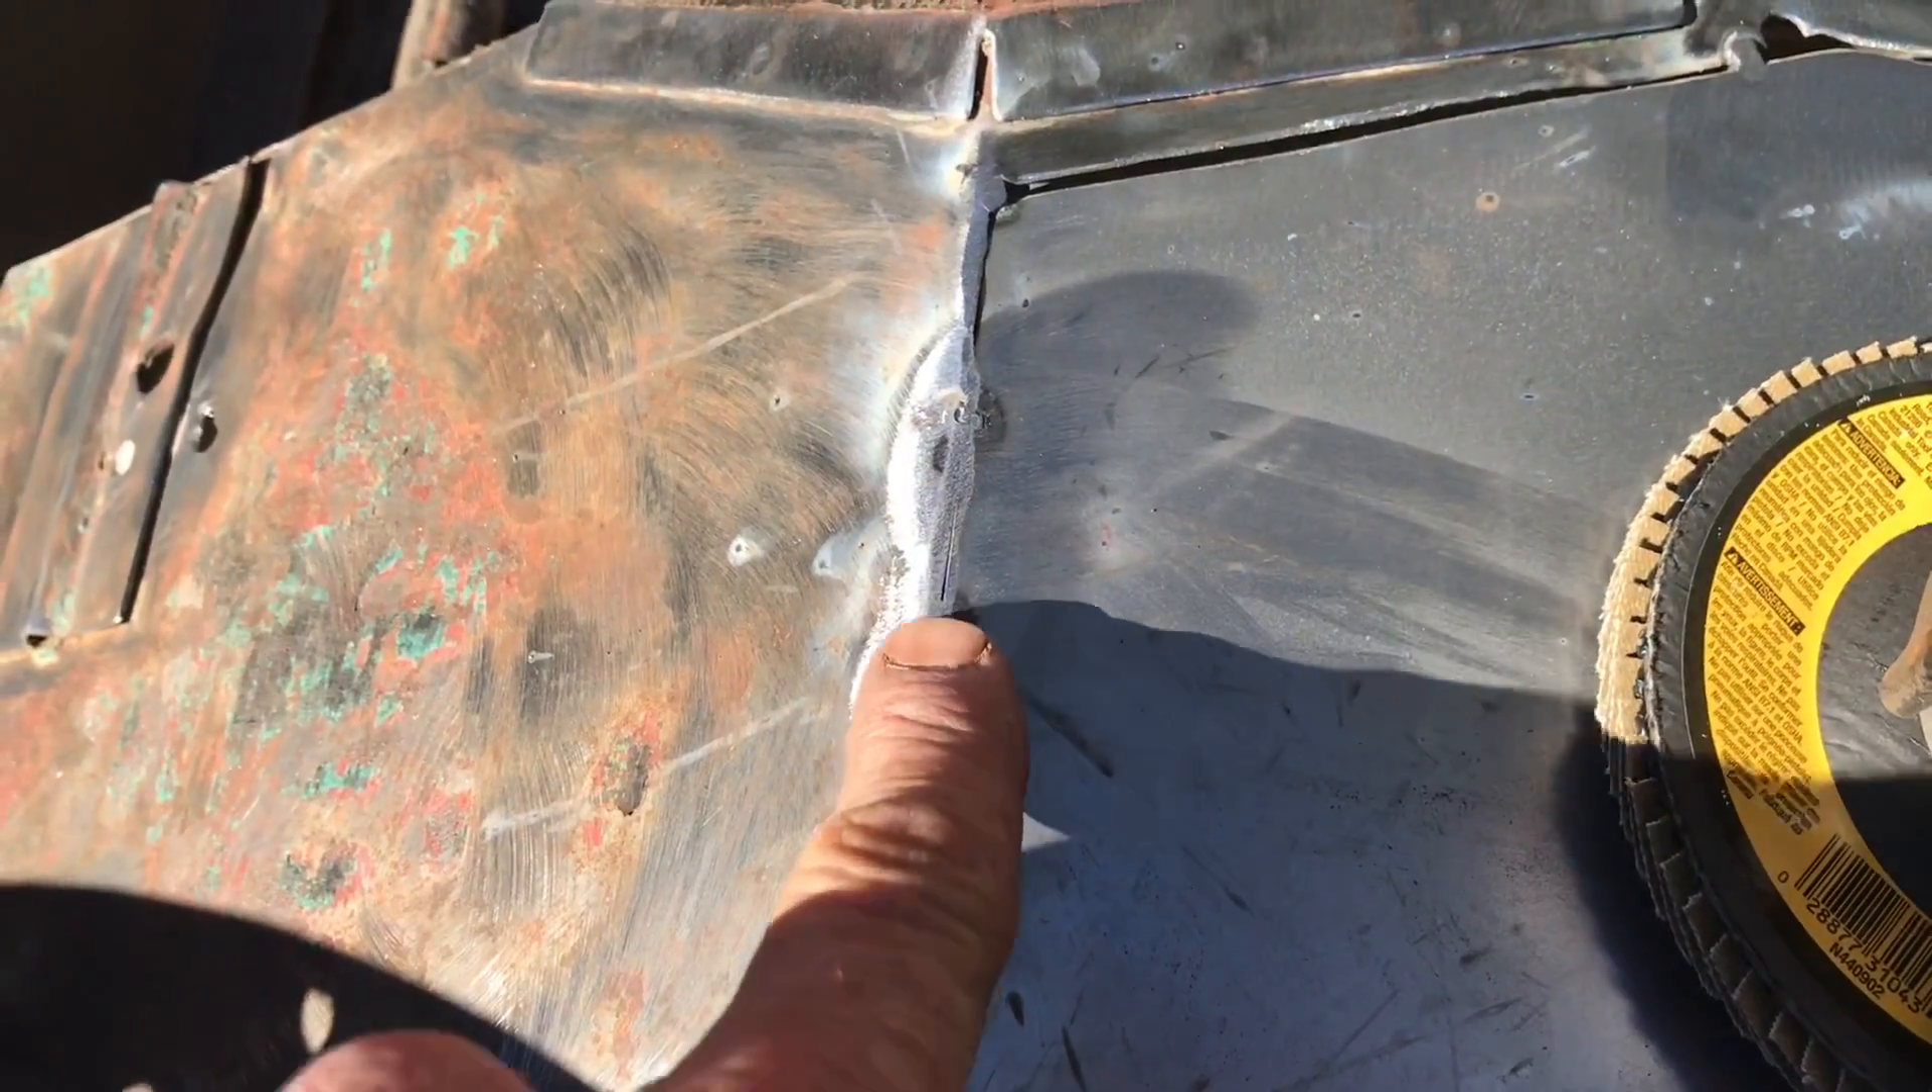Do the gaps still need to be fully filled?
Yes.